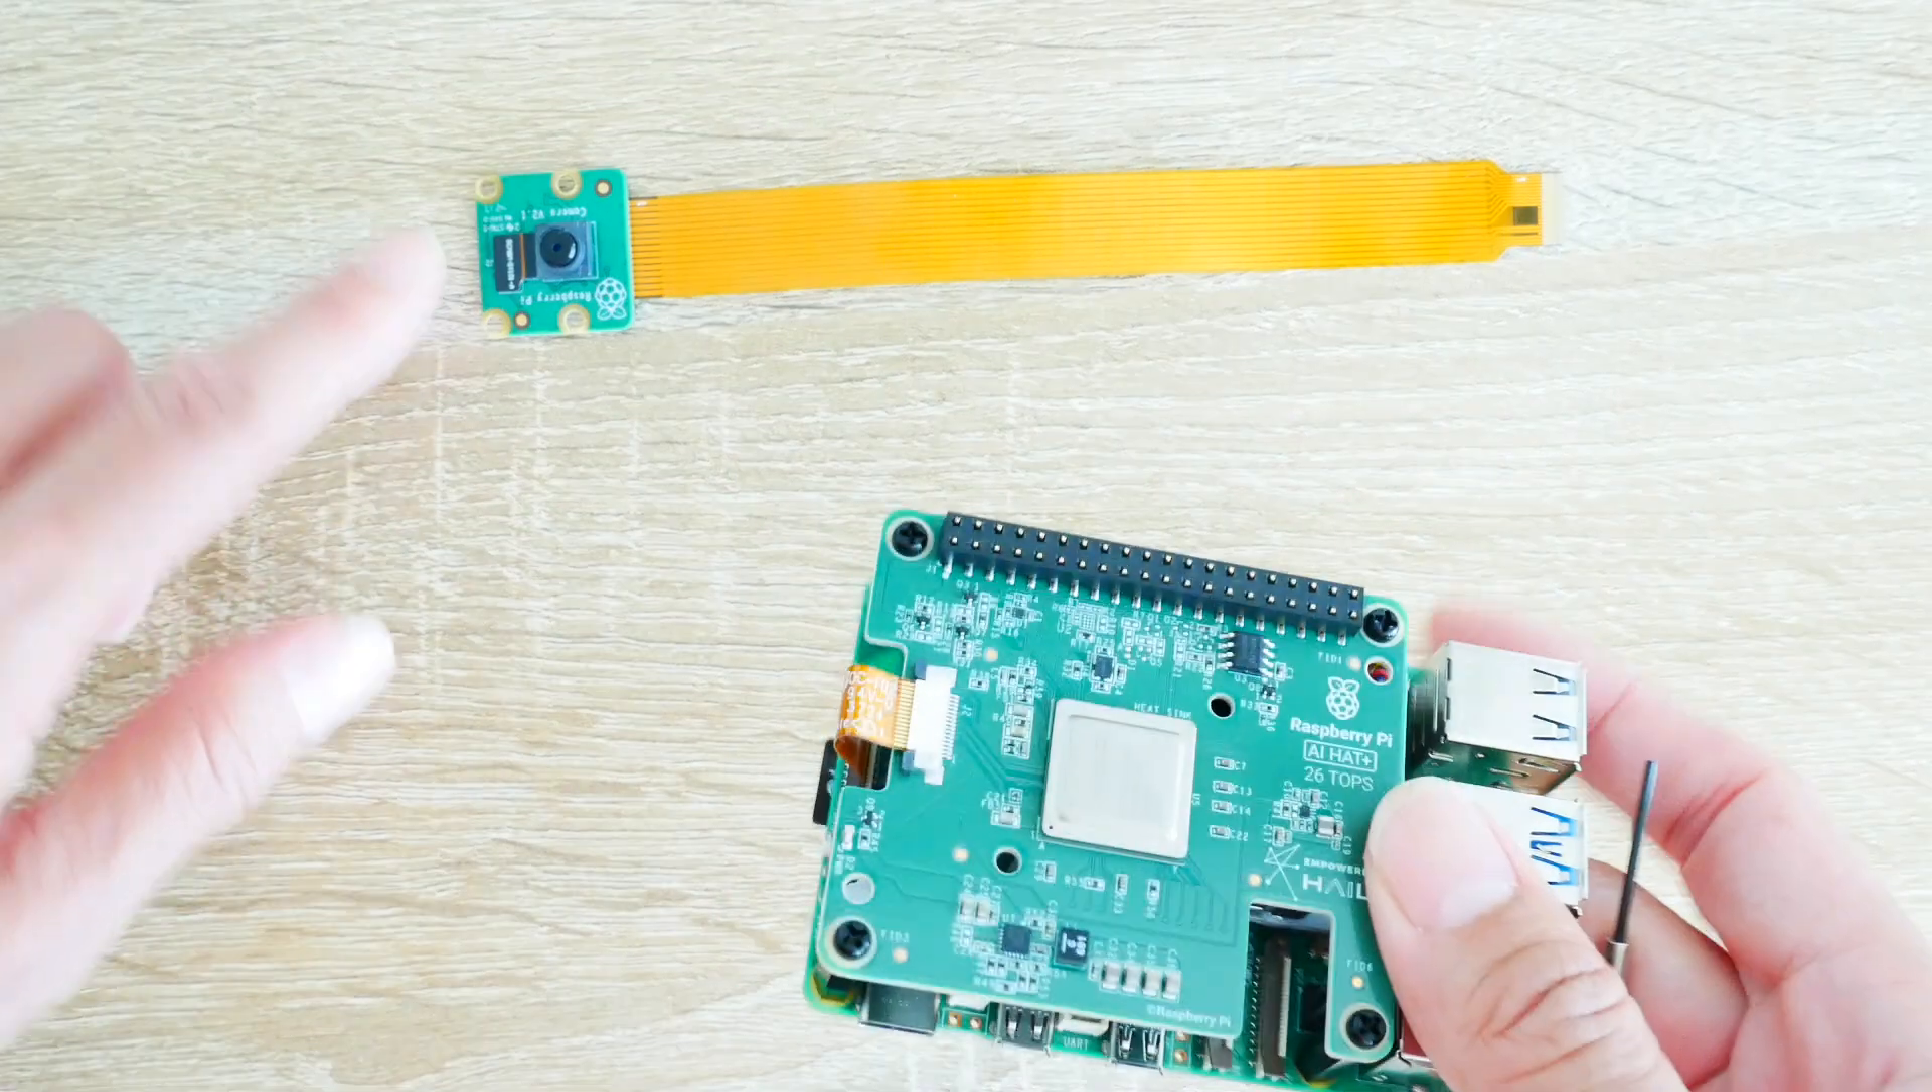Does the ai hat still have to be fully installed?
No.